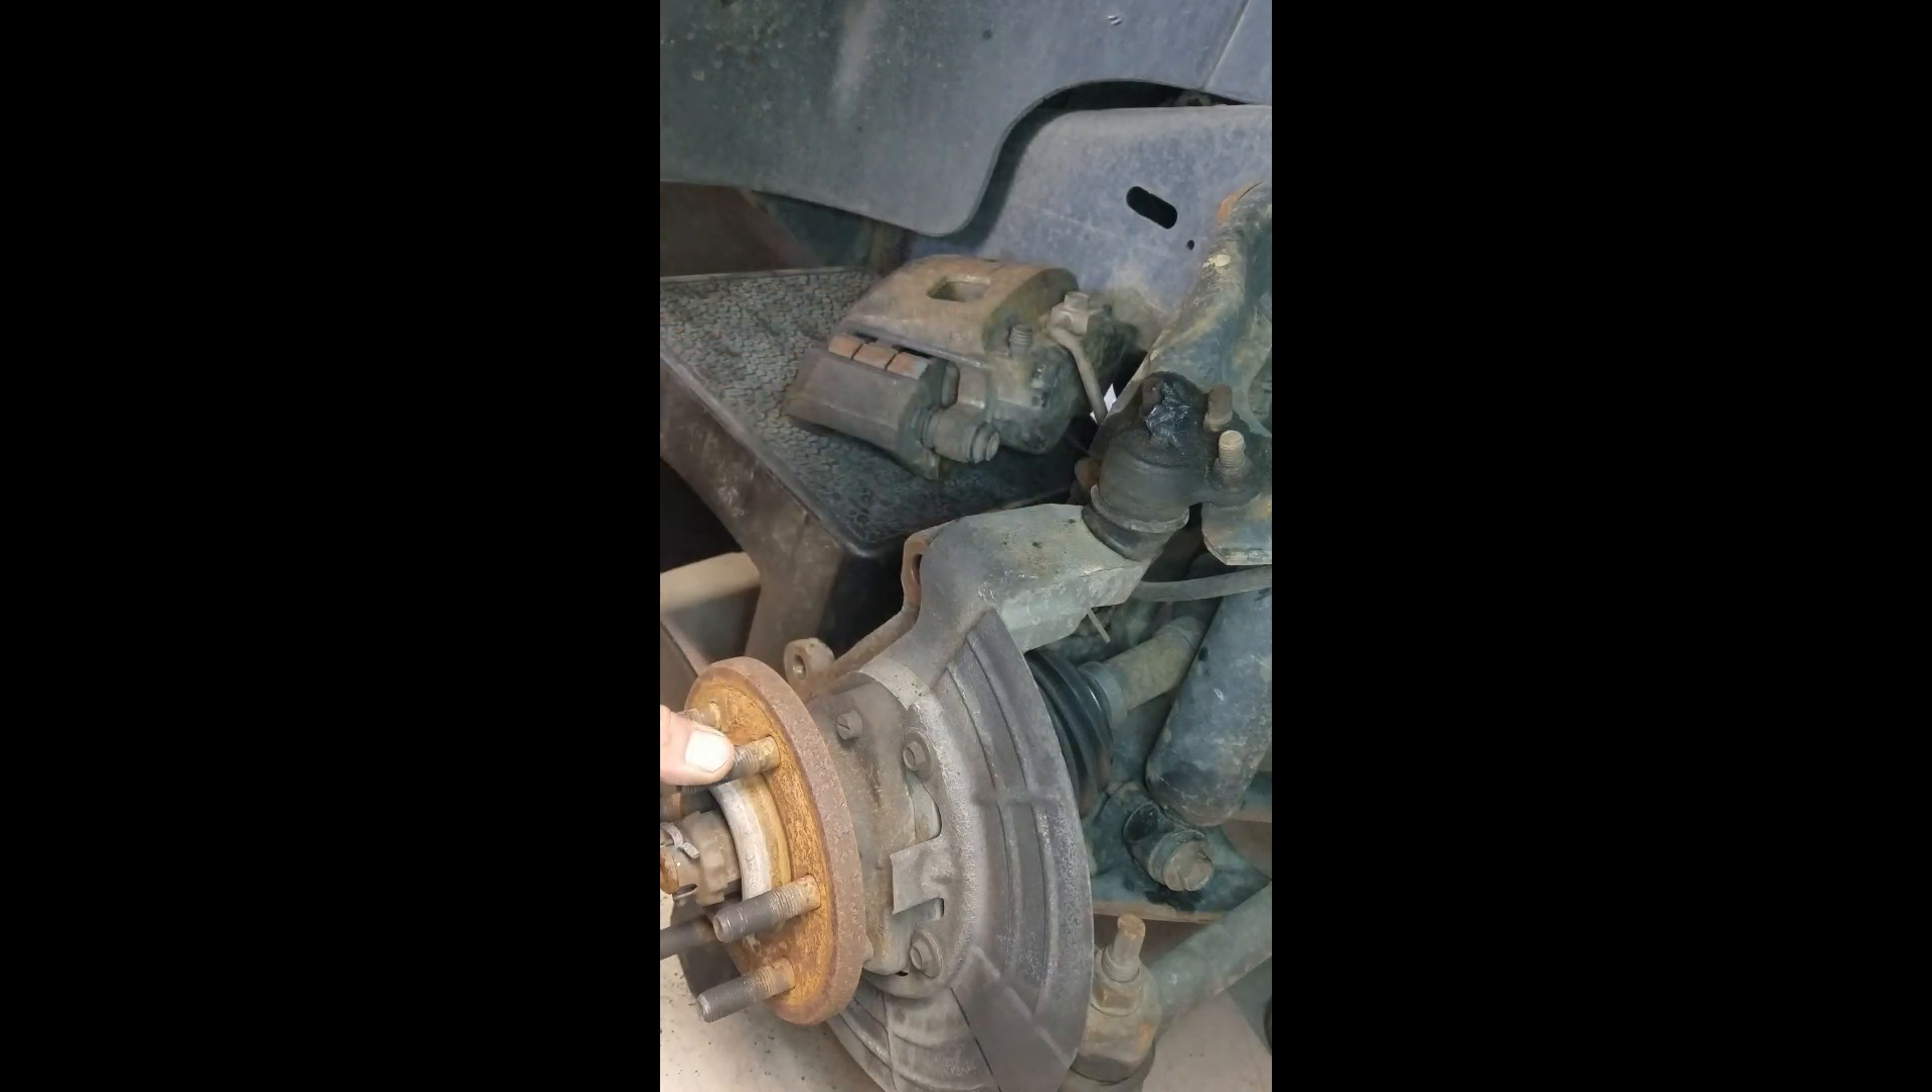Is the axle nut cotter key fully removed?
No.